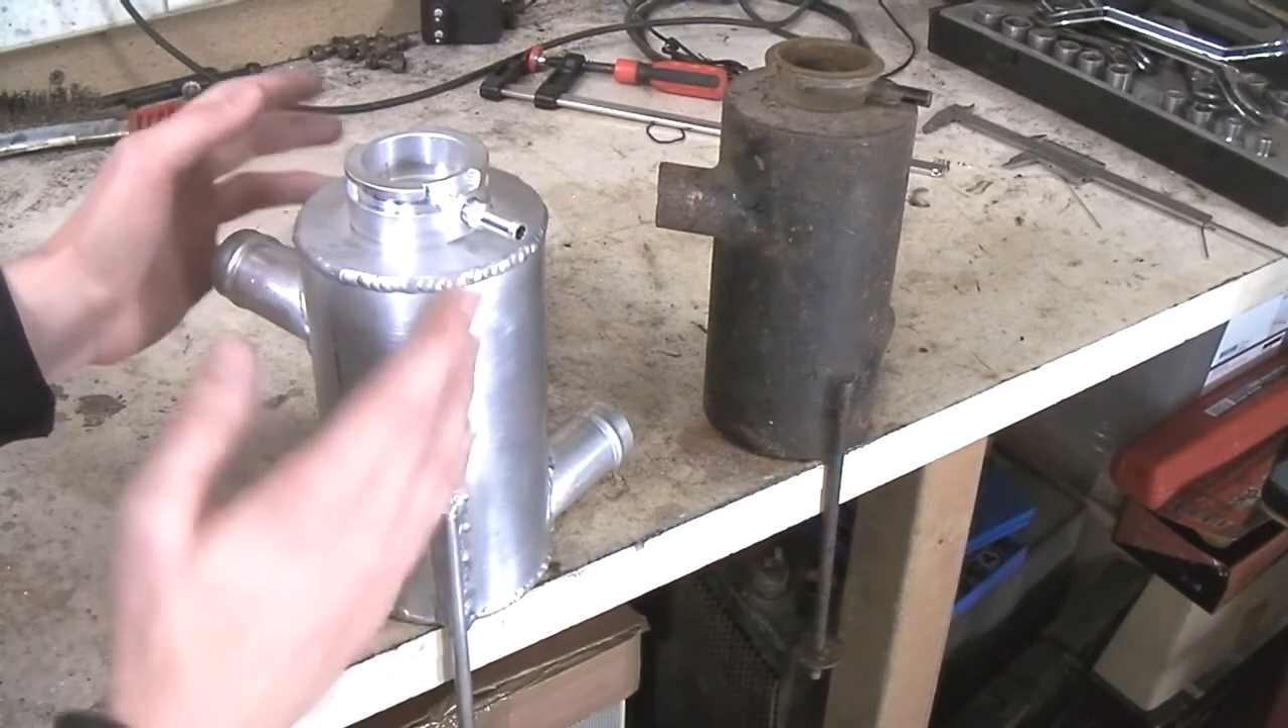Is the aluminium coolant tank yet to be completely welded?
No.